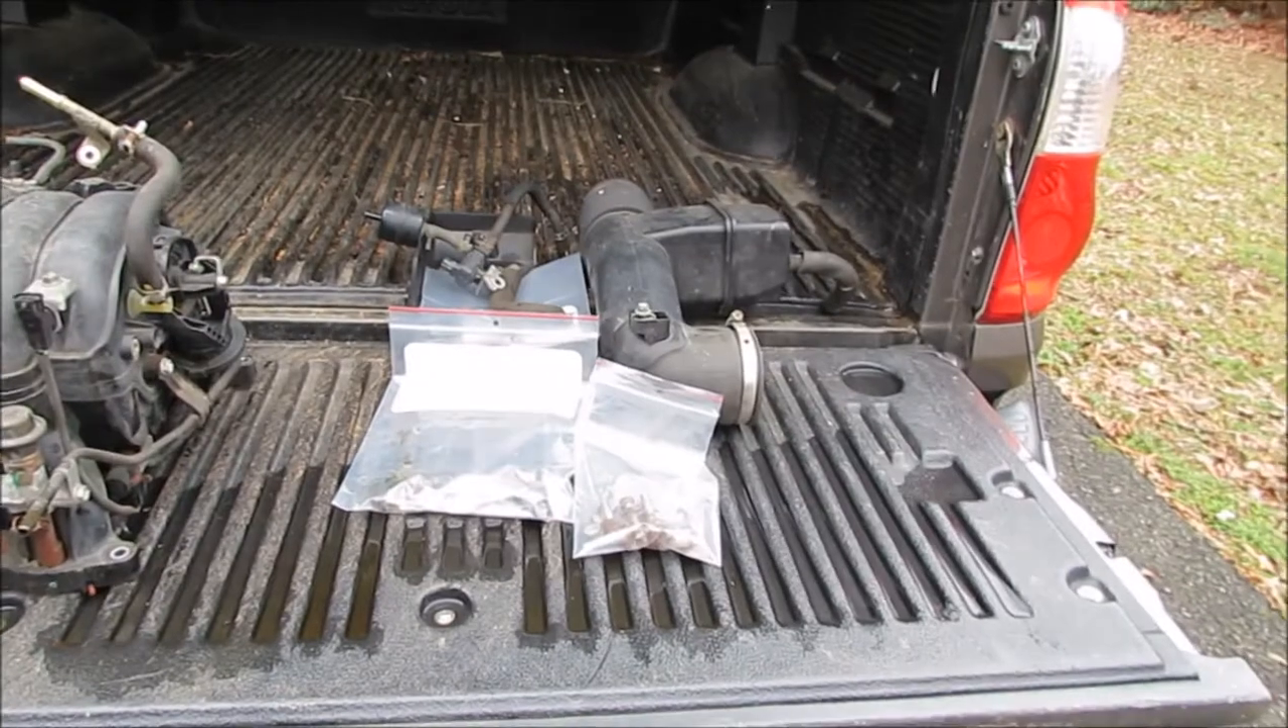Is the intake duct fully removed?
Yes.